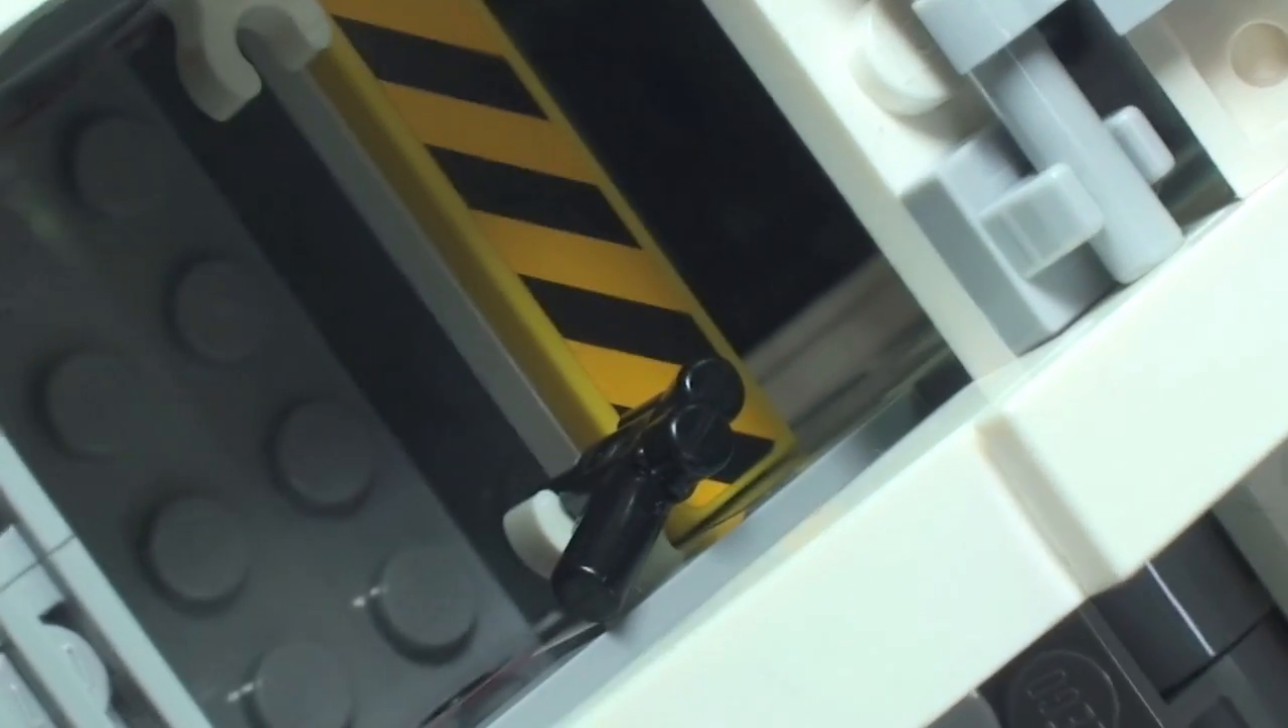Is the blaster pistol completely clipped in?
Yes.